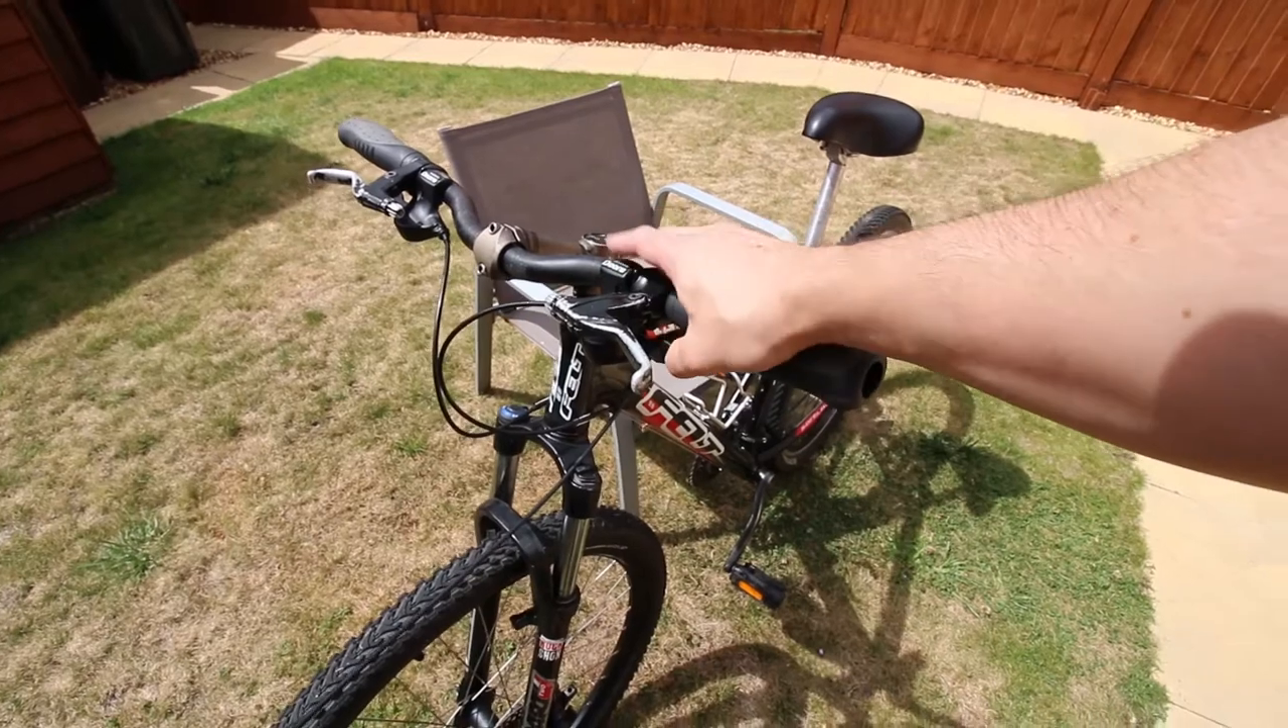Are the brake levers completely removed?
No.